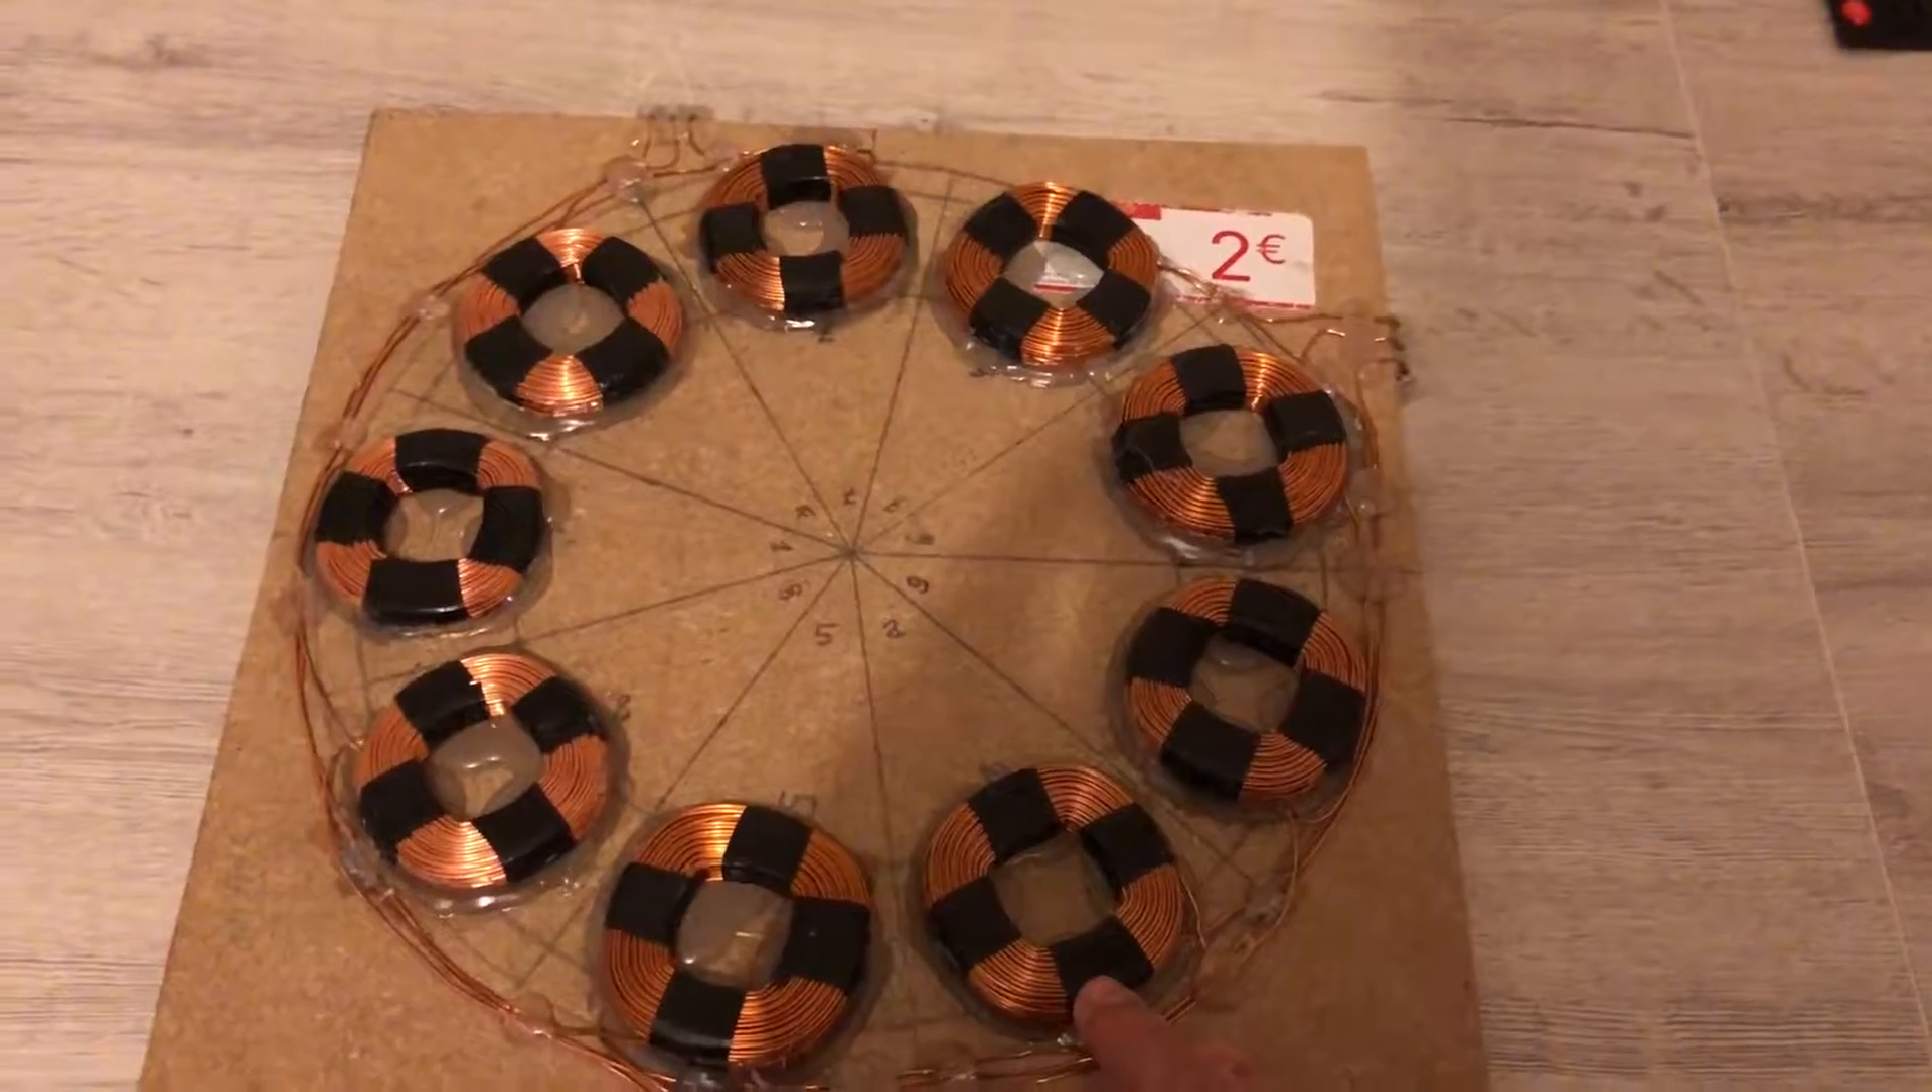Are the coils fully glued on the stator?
Yes.